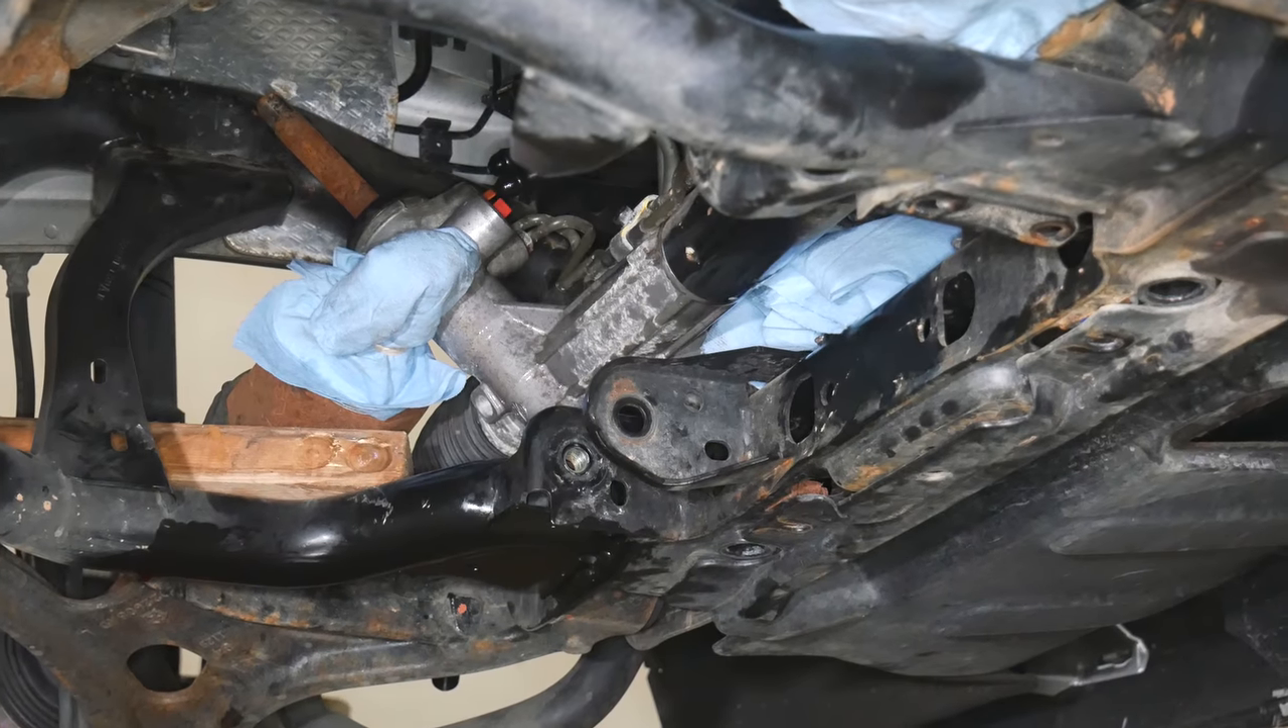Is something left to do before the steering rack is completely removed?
Yes.